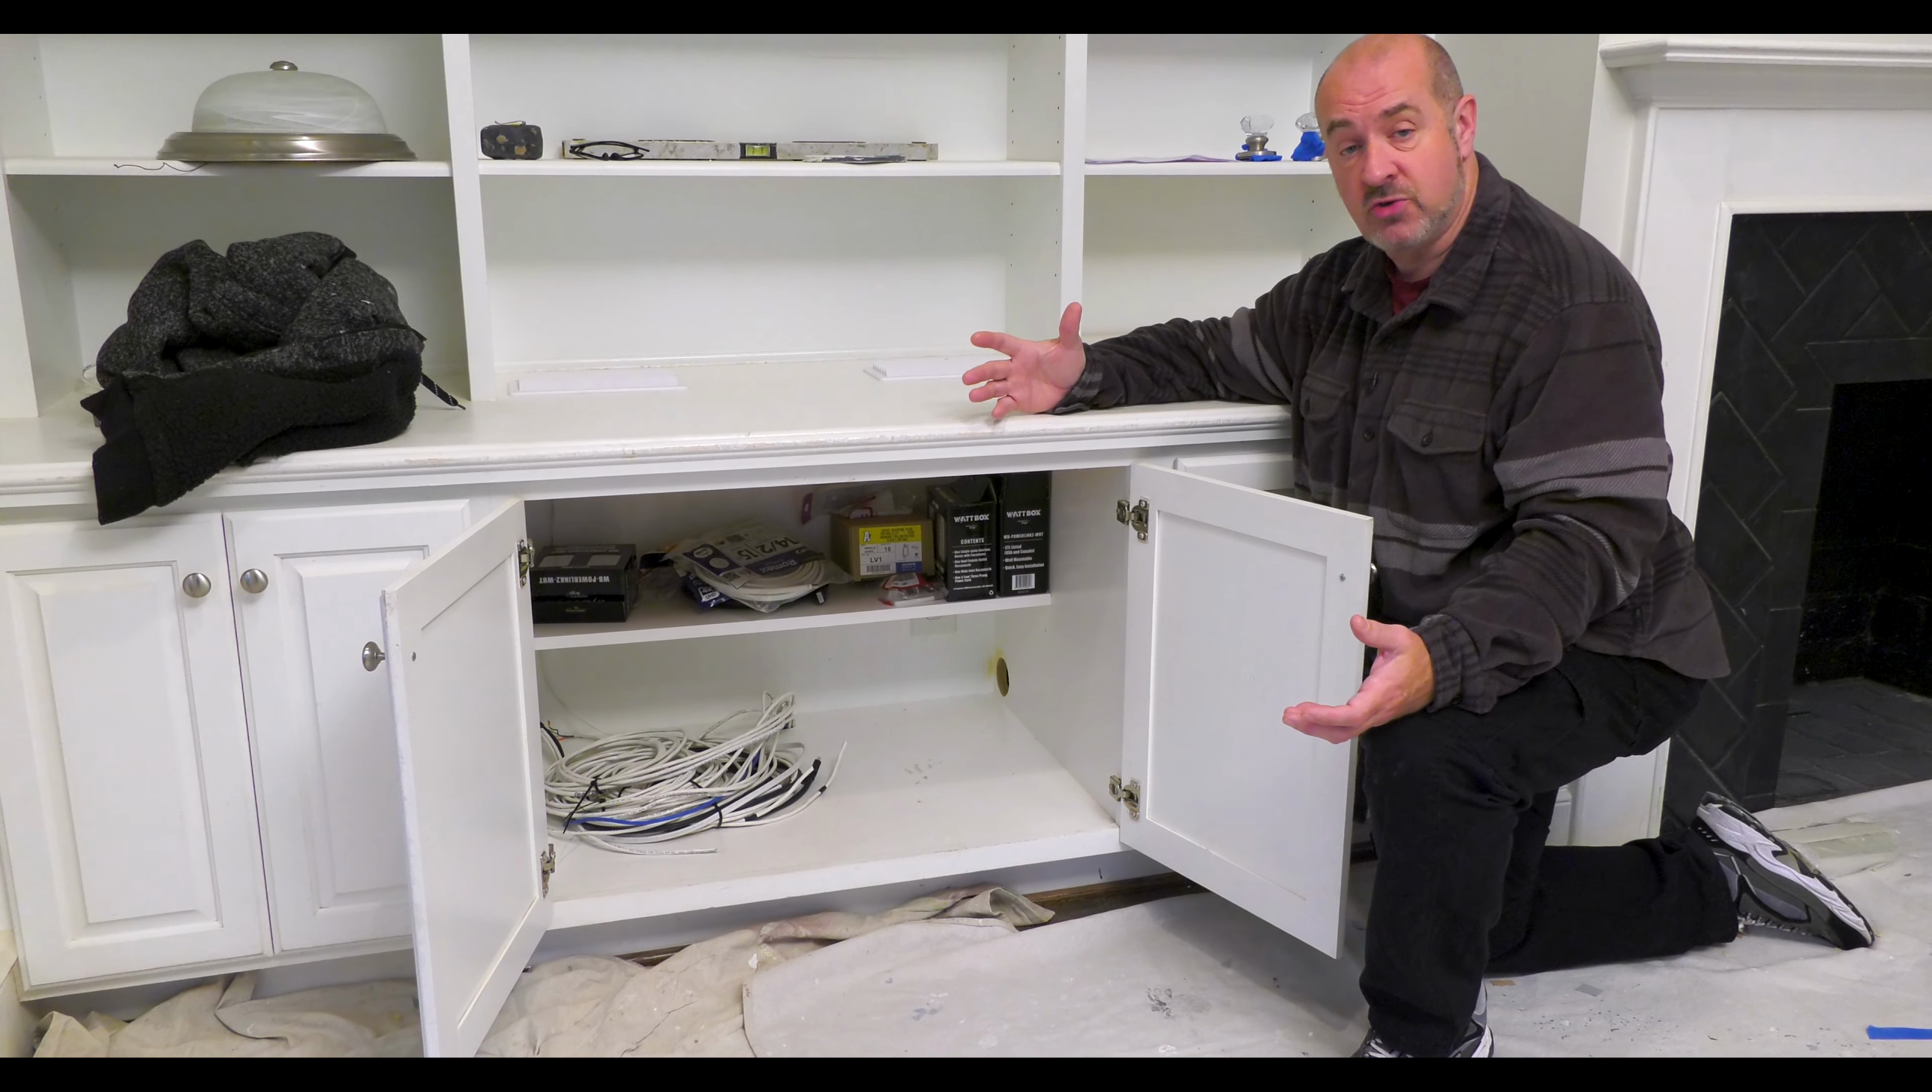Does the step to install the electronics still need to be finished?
Yes.